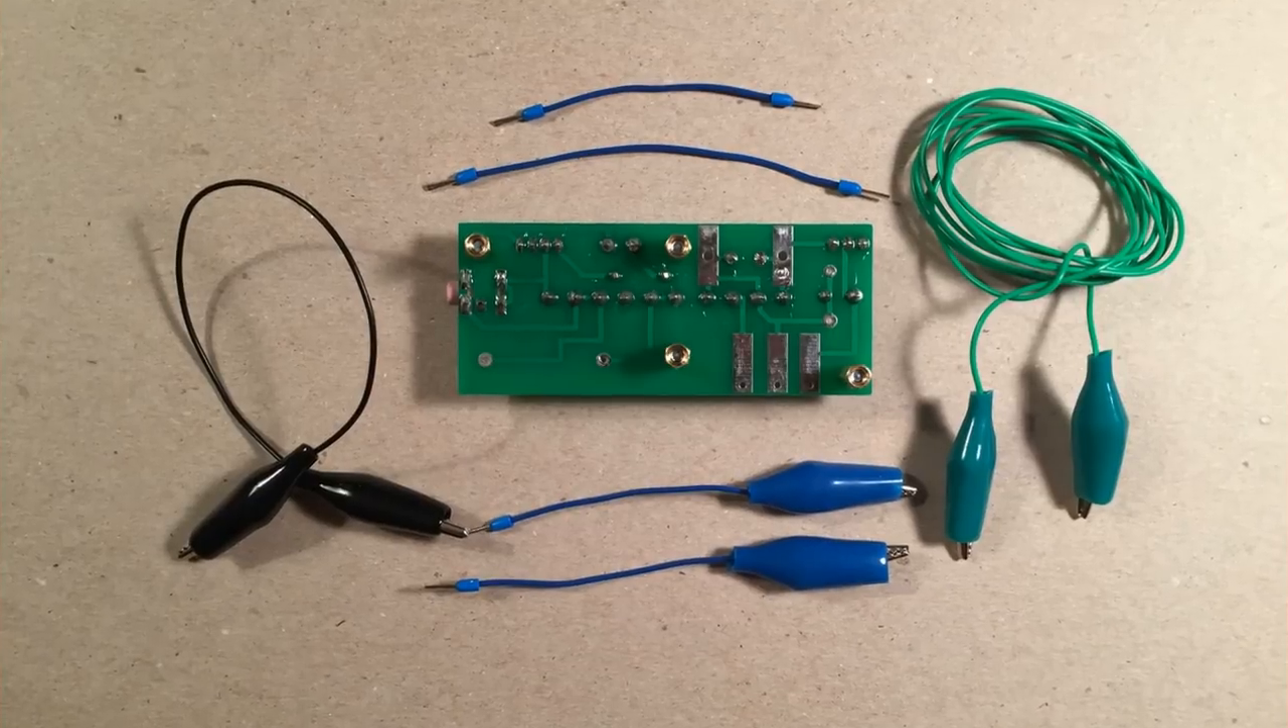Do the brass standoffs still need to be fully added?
No.